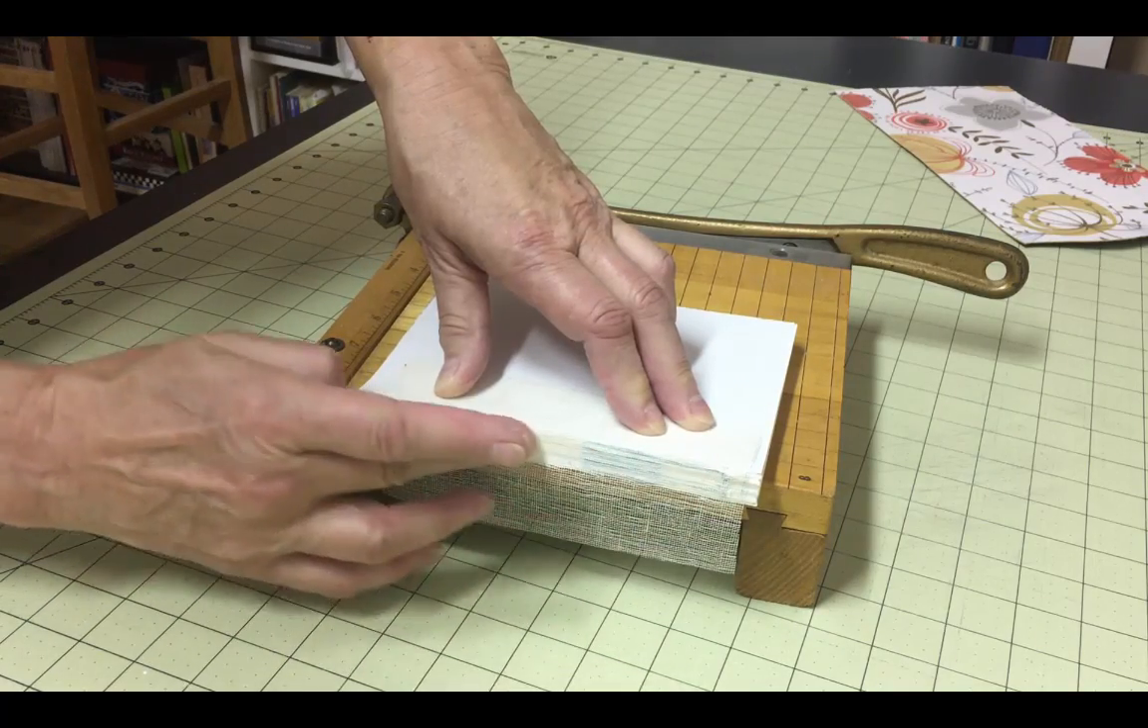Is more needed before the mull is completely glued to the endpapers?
Yes.